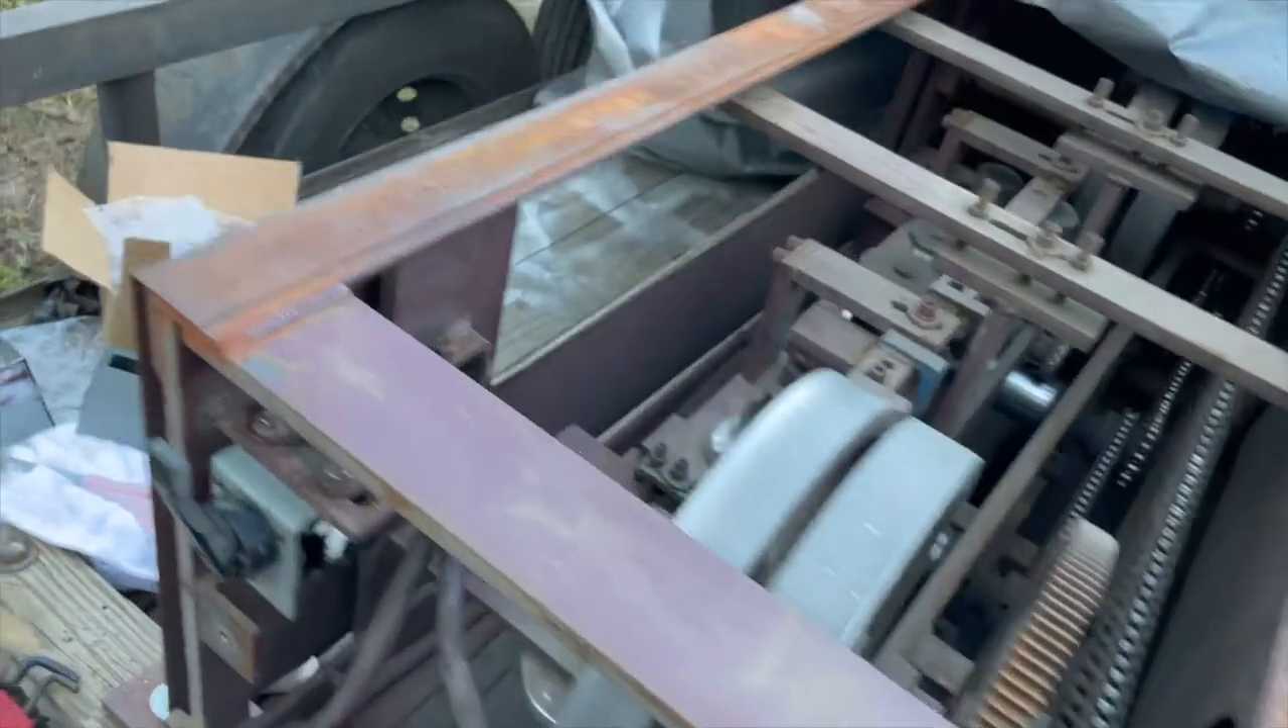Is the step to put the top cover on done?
No.